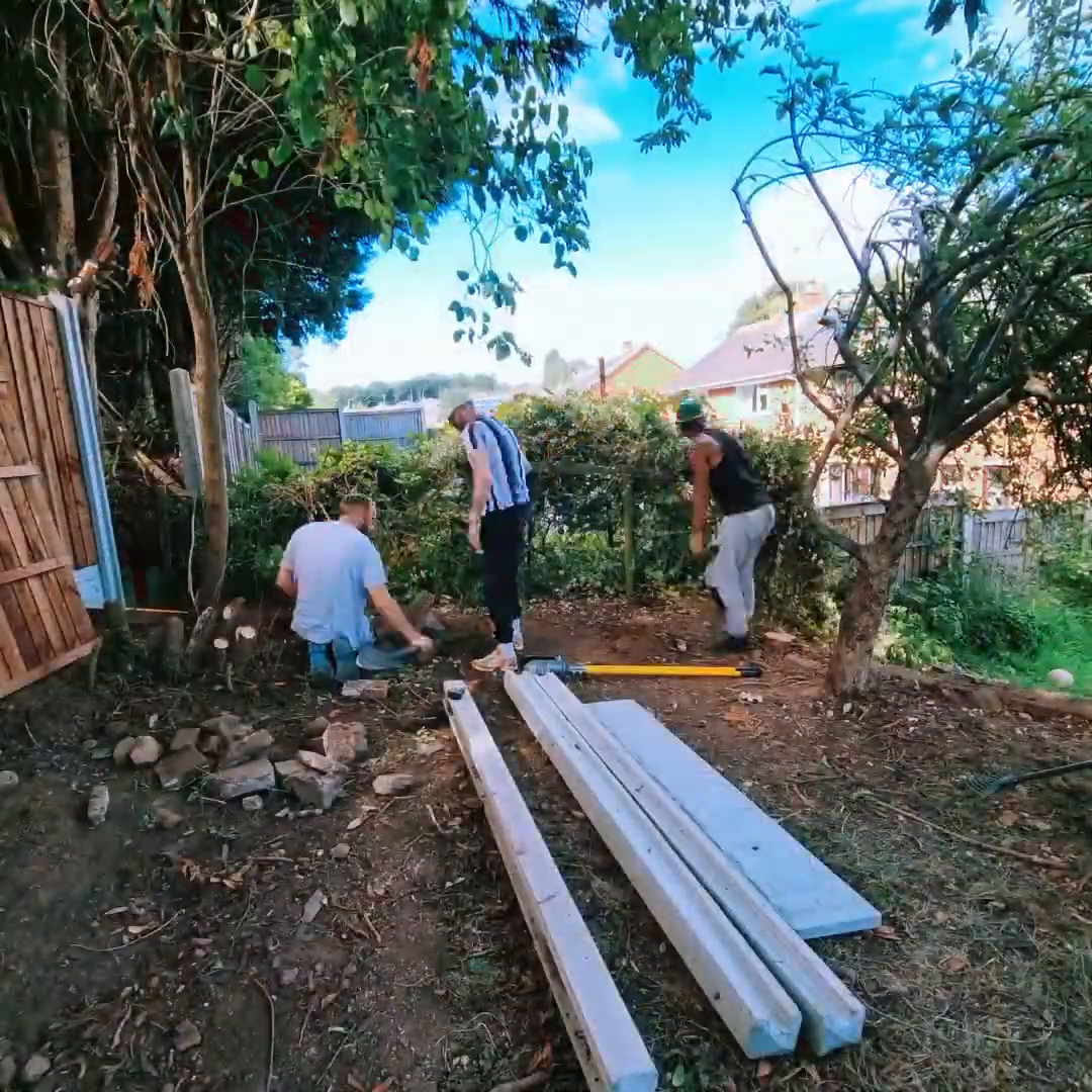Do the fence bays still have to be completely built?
Yes.